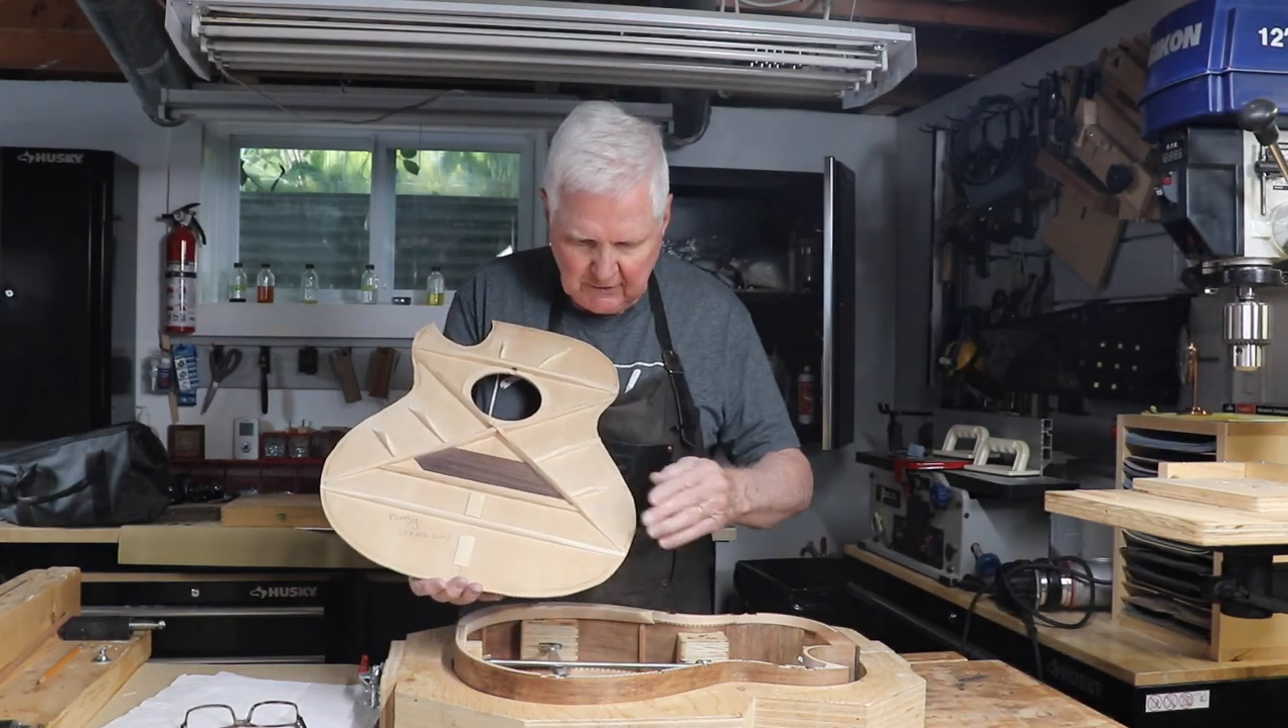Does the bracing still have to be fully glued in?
No.